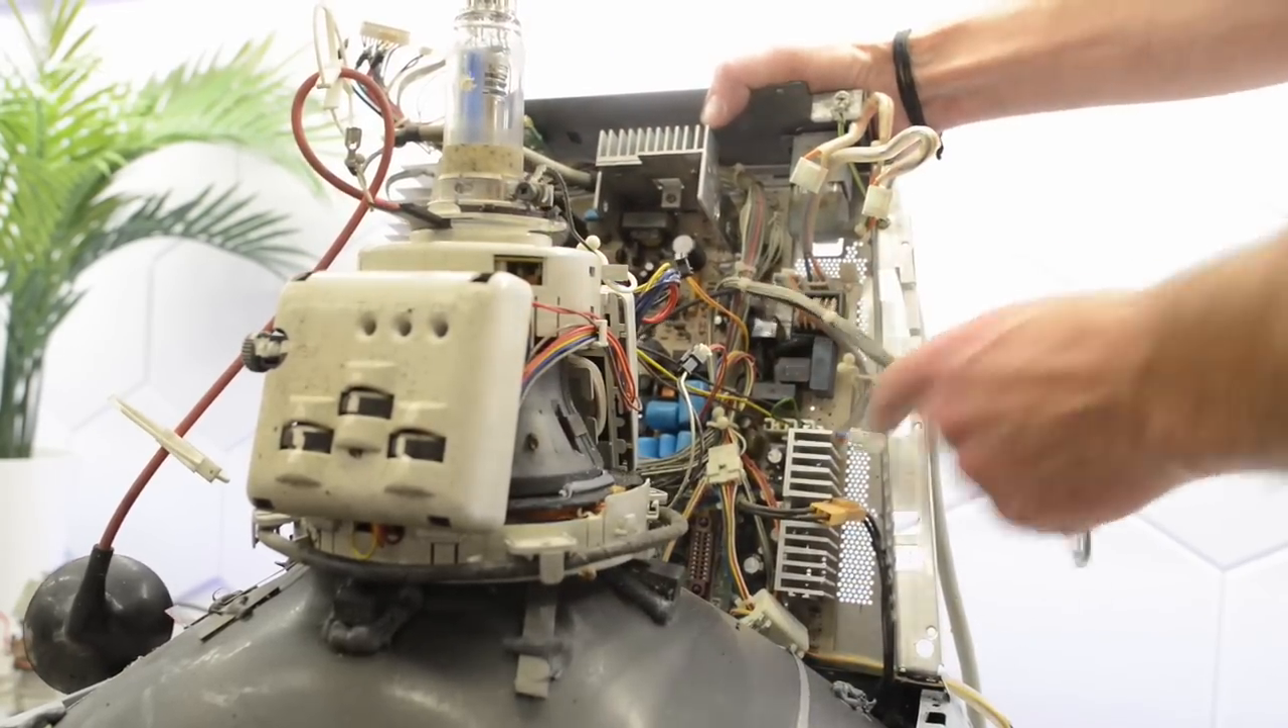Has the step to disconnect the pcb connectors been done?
No.